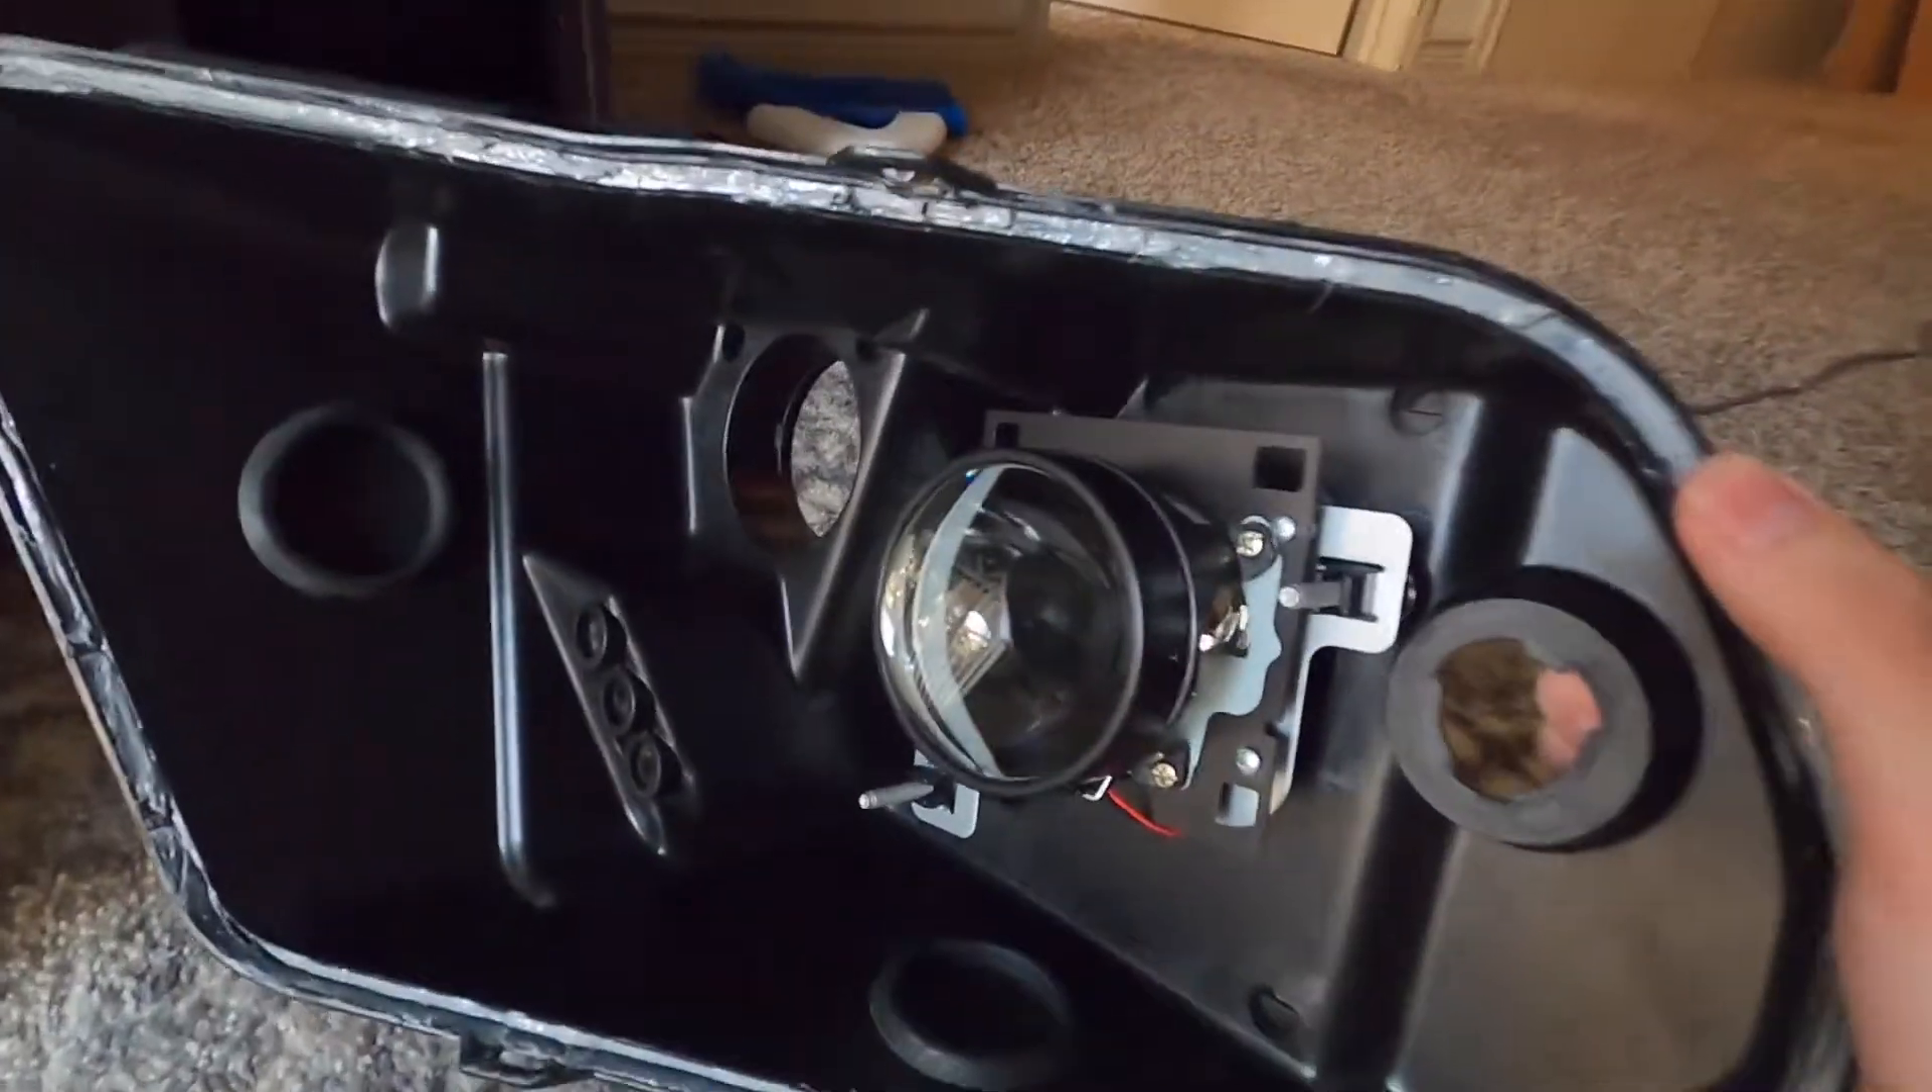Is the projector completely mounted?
Yes.